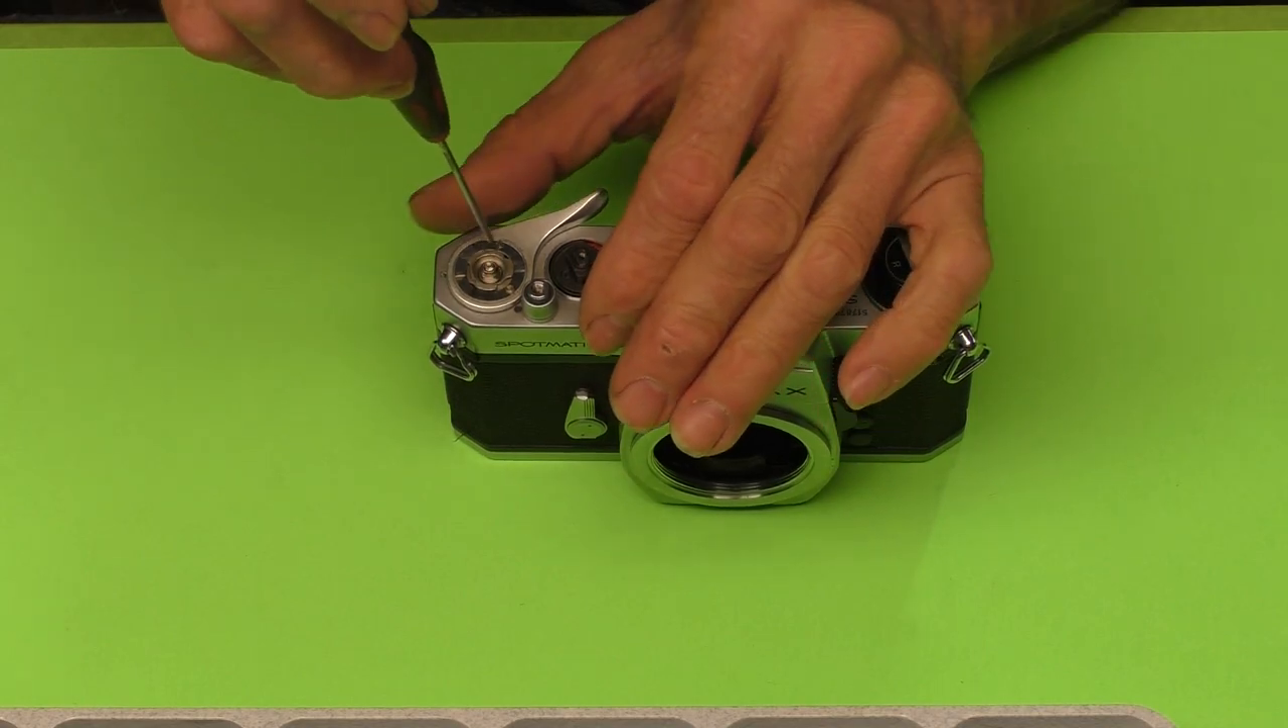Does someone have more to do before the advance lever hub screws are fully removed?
Yes.